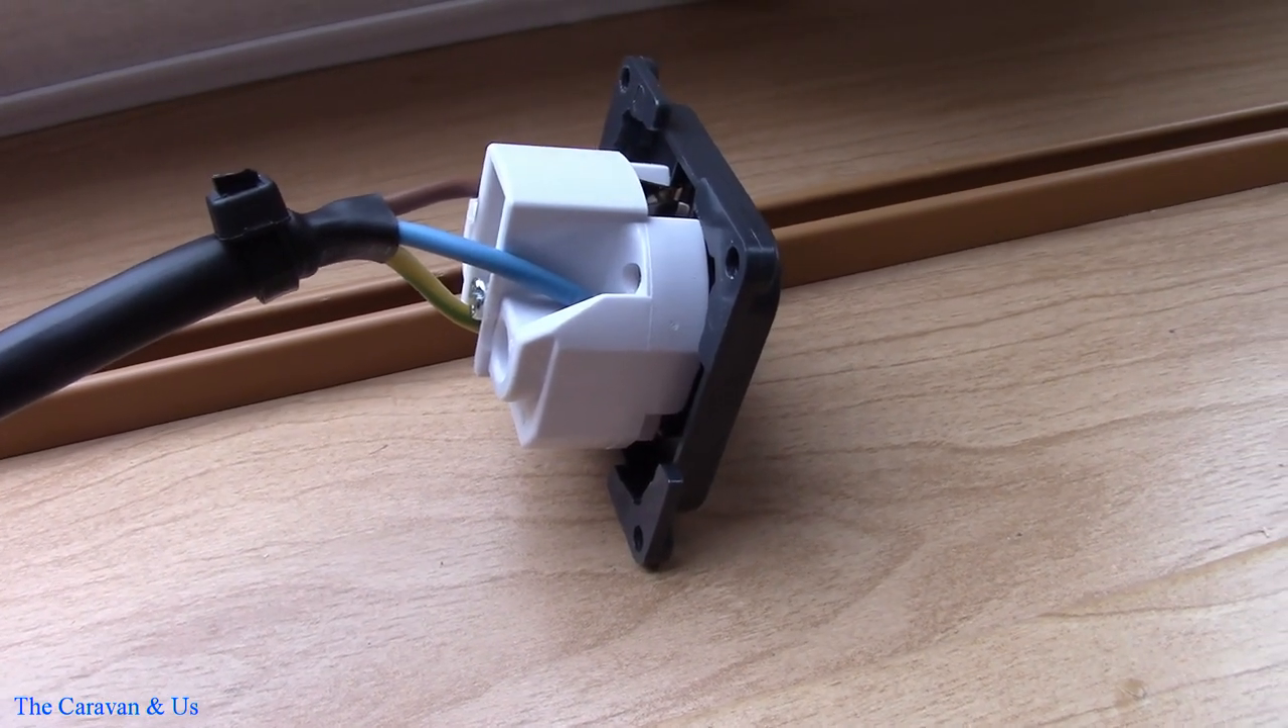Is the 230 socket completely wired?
Yes.